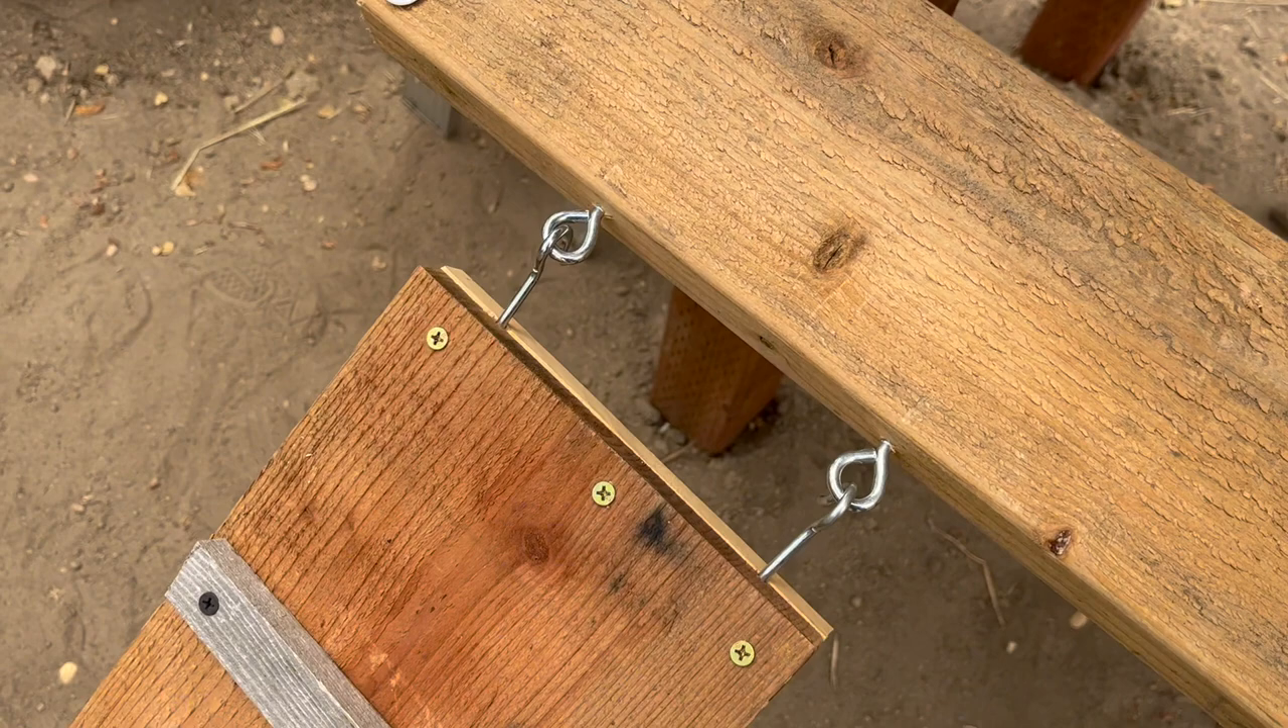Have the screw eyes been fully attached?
Yes.